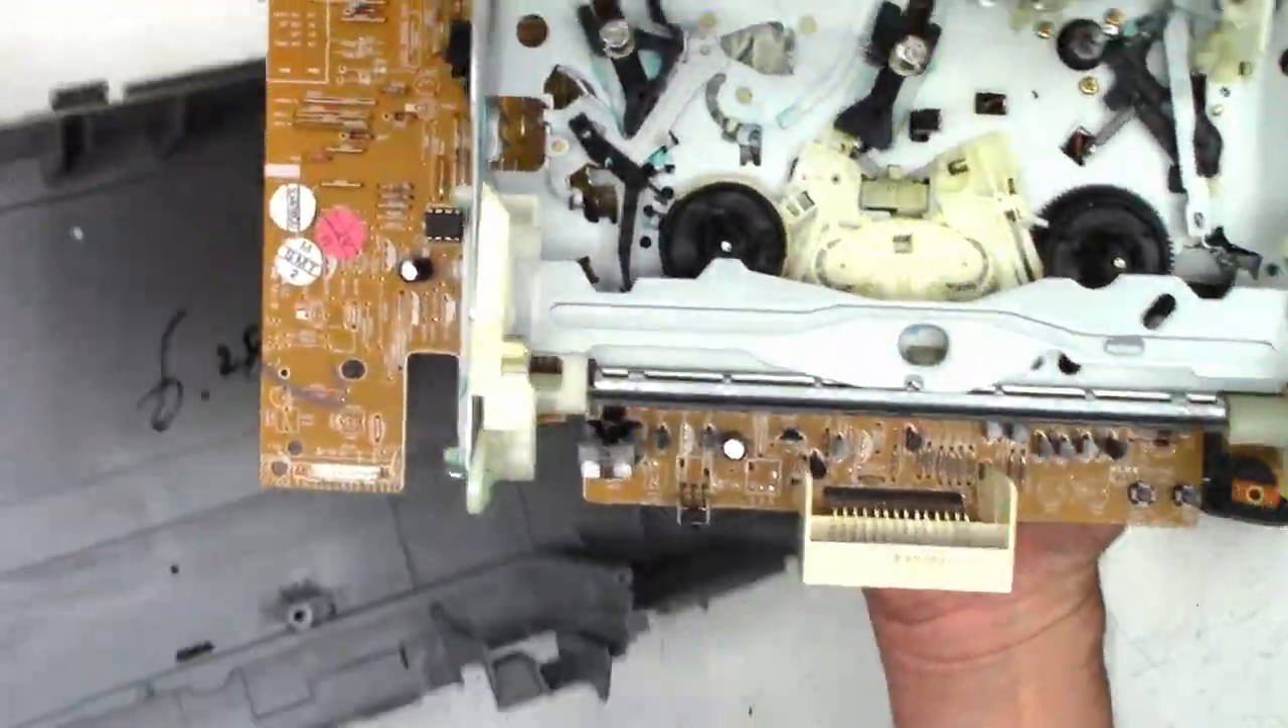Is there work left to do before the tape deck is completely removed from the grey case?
No.